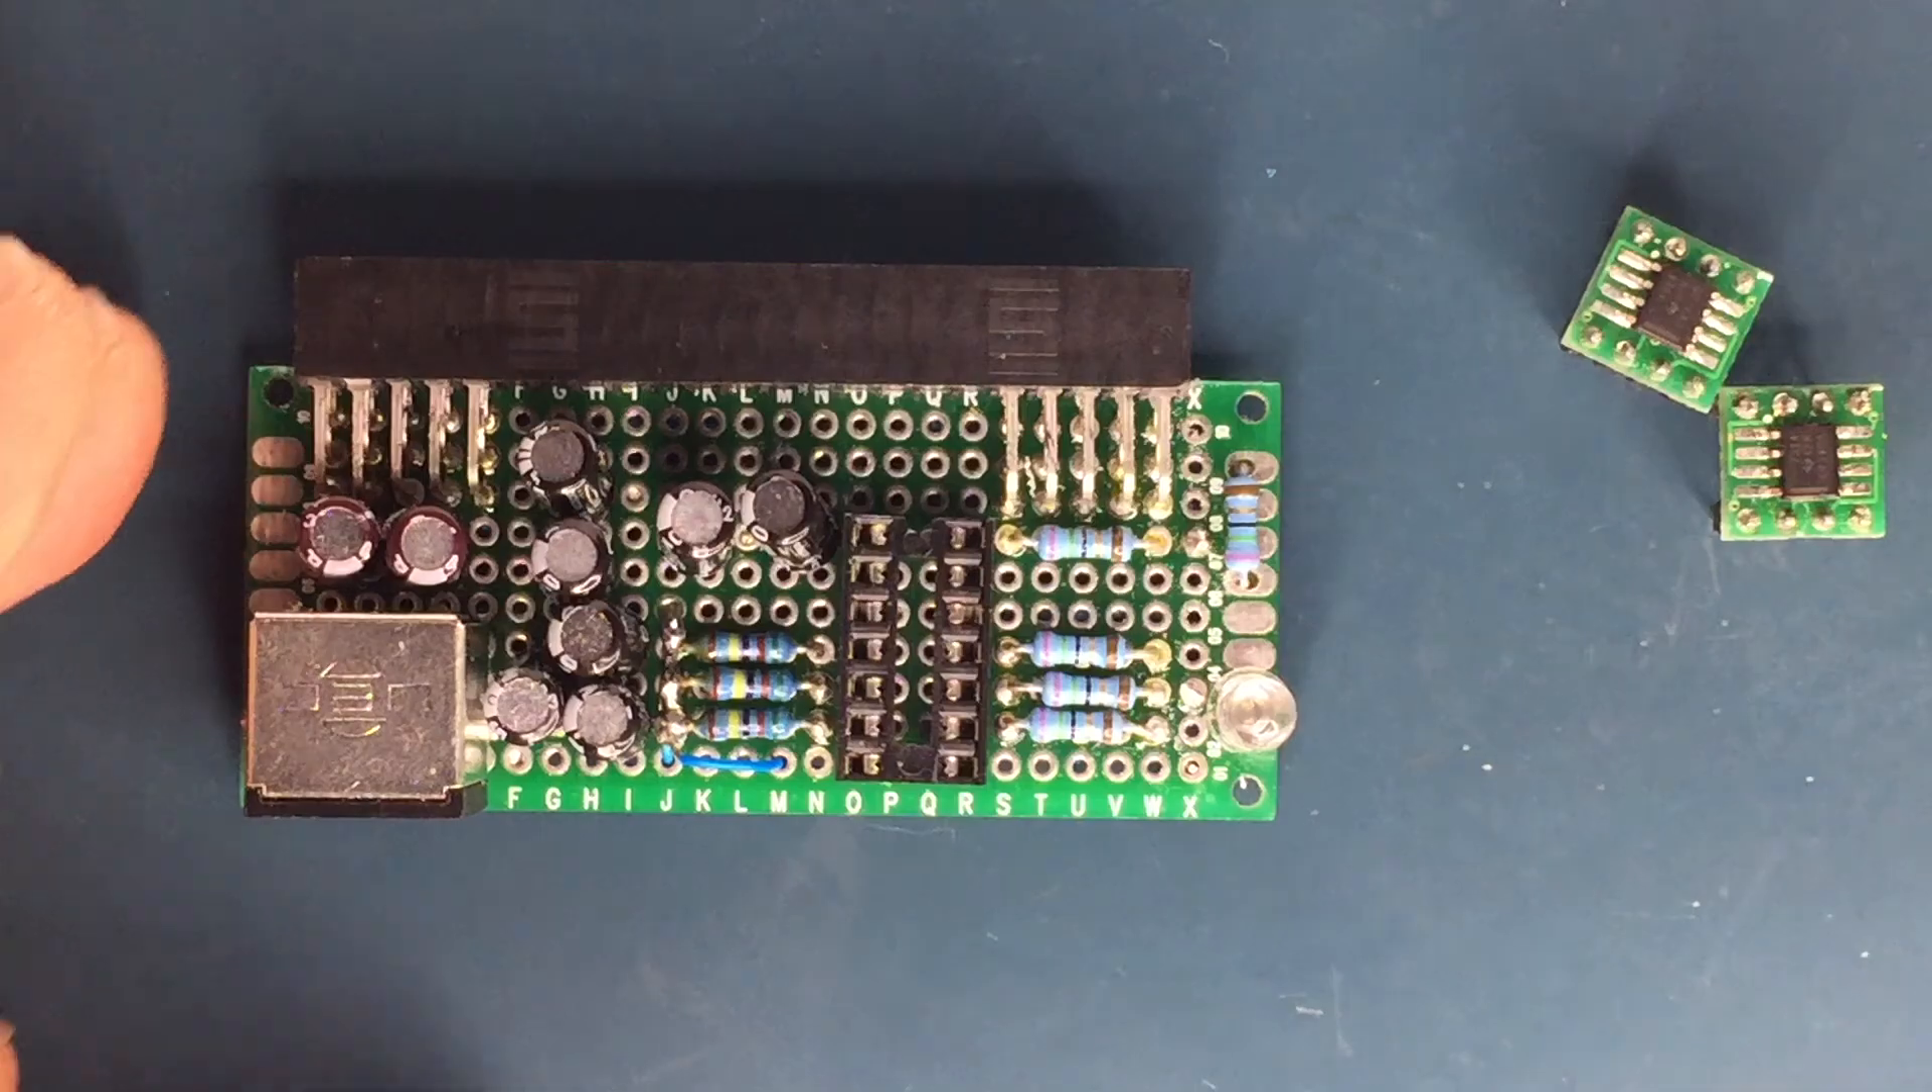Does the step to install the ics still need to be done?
Yes.